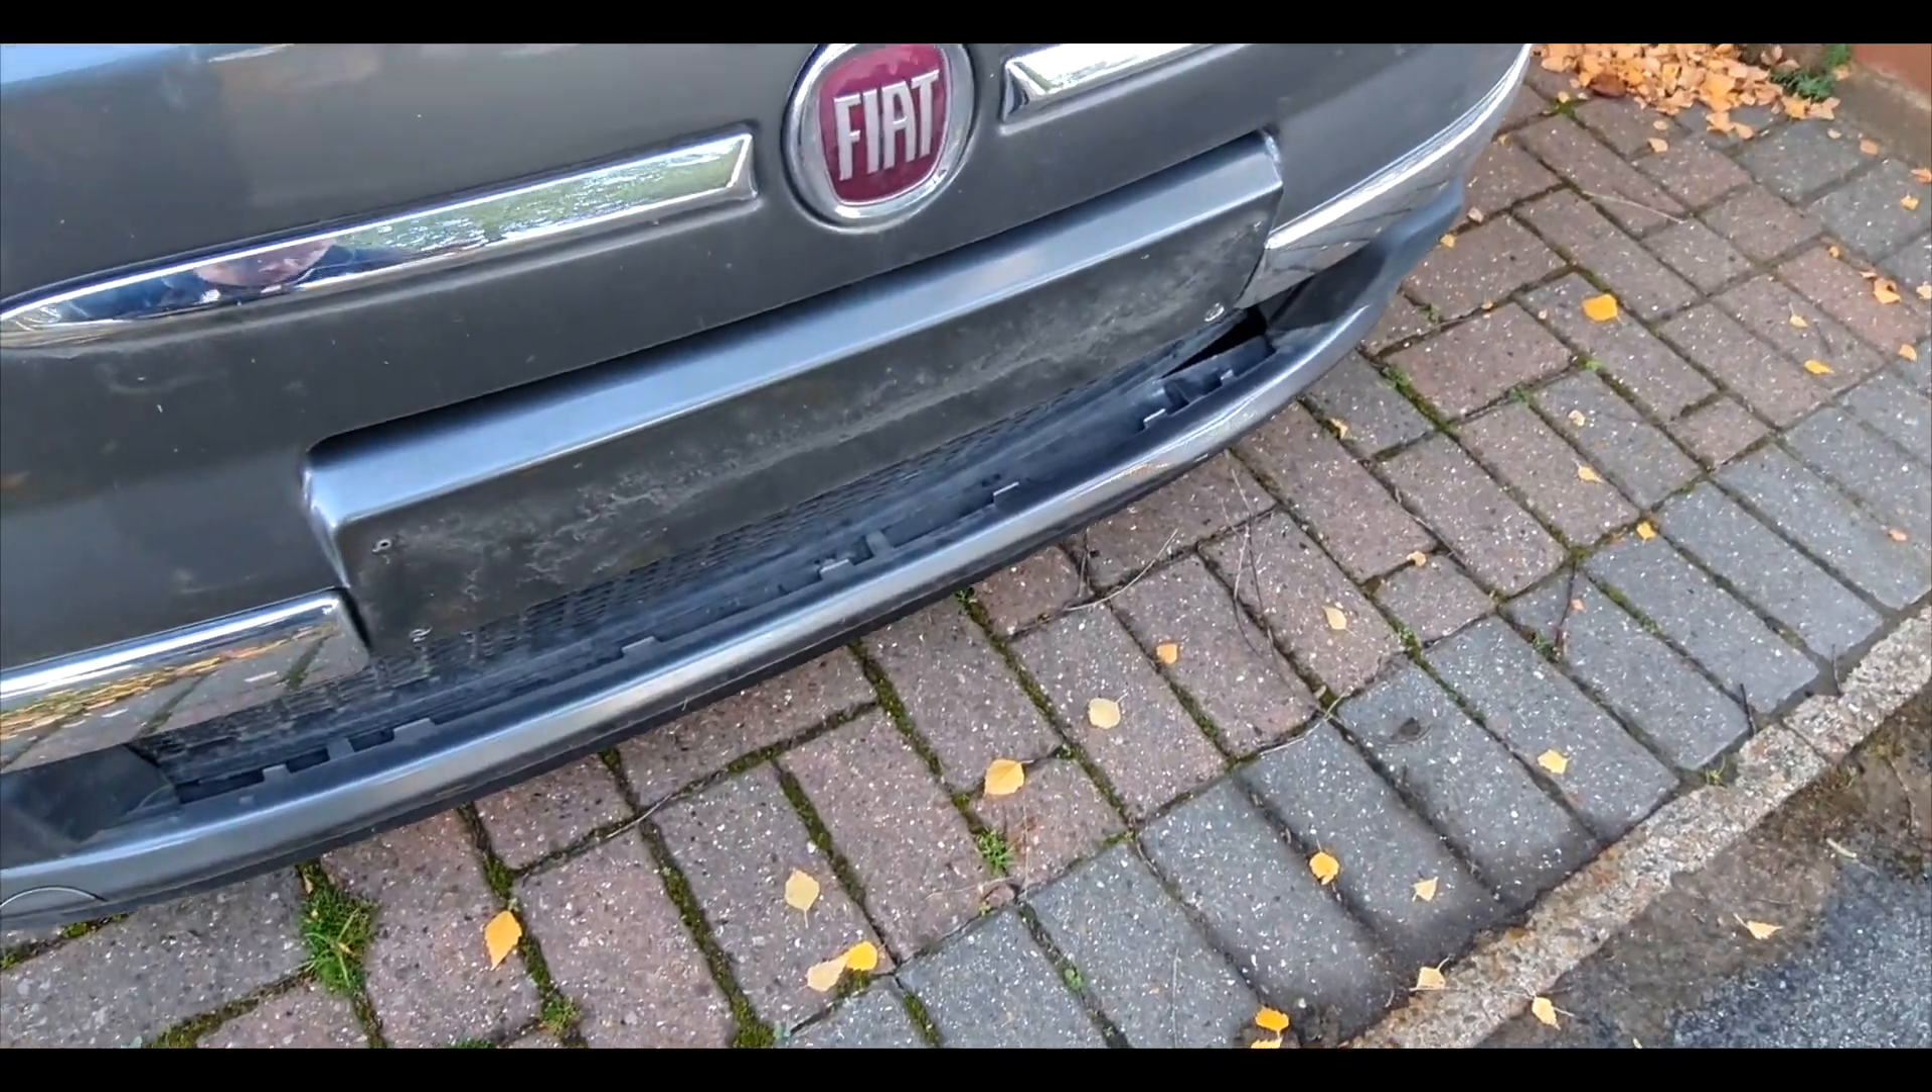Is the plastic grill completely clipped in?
No.